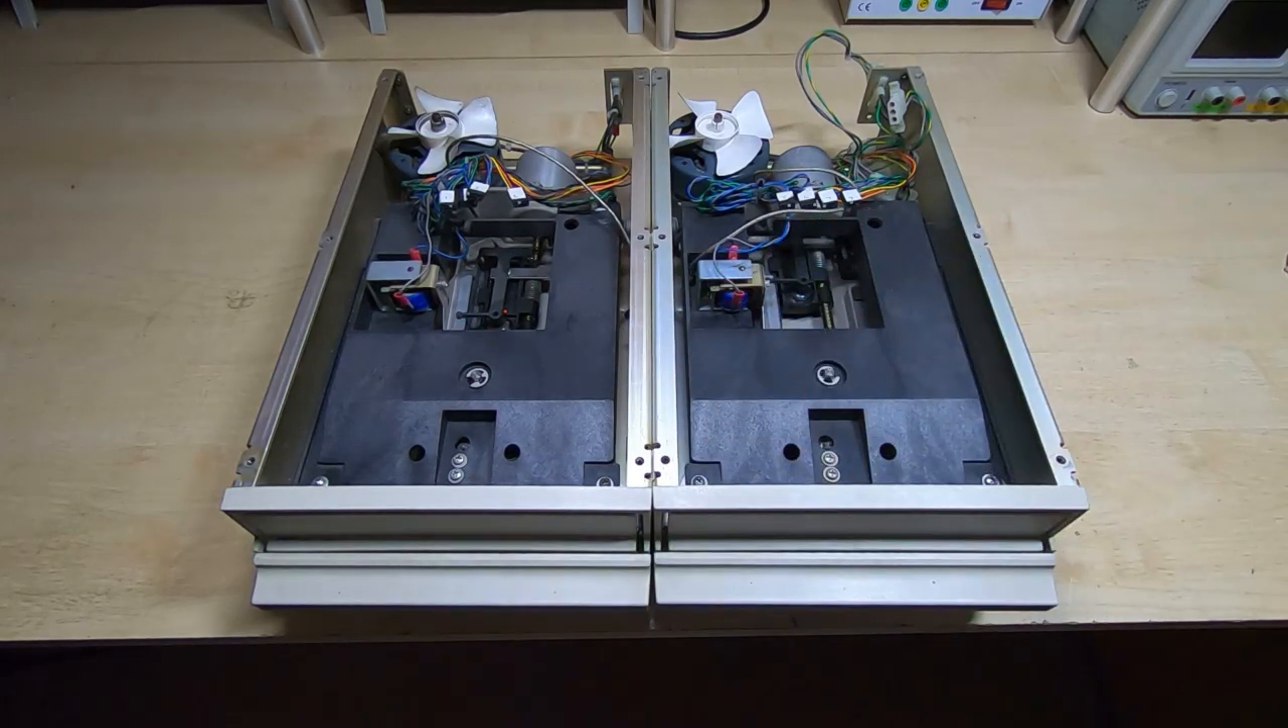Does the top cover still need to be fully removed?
No.